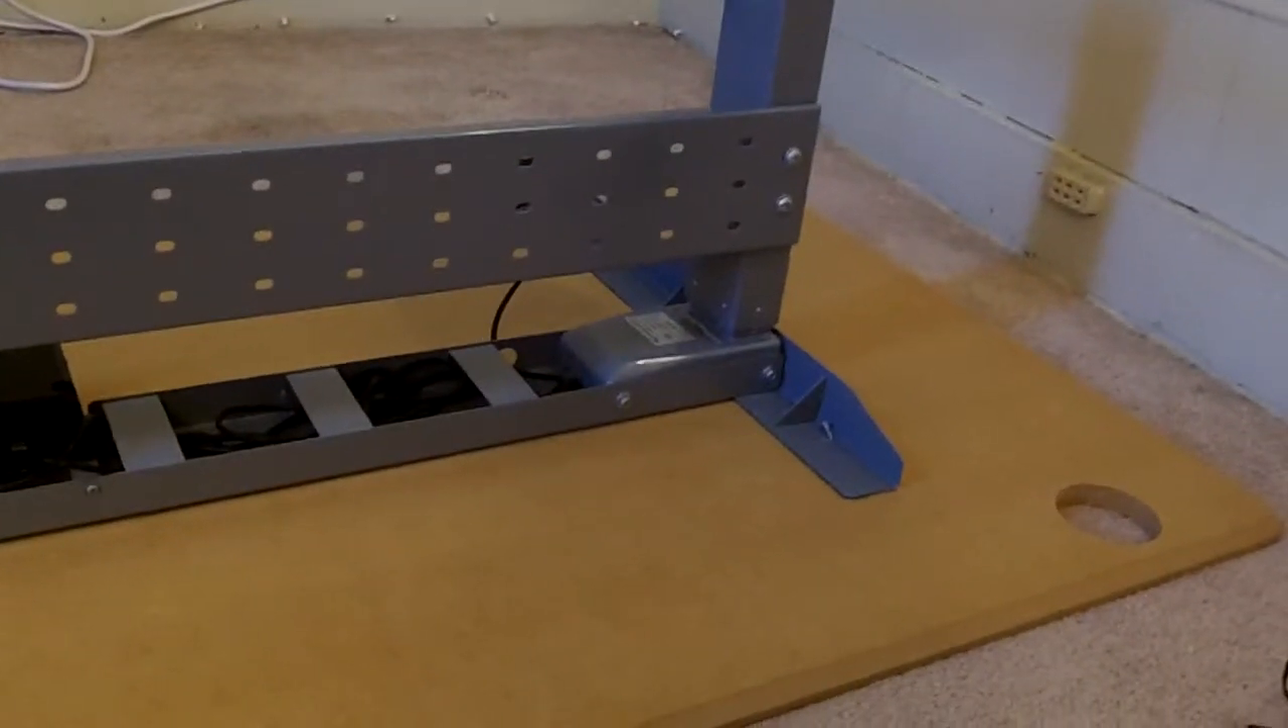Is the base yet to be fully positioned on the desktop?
No.